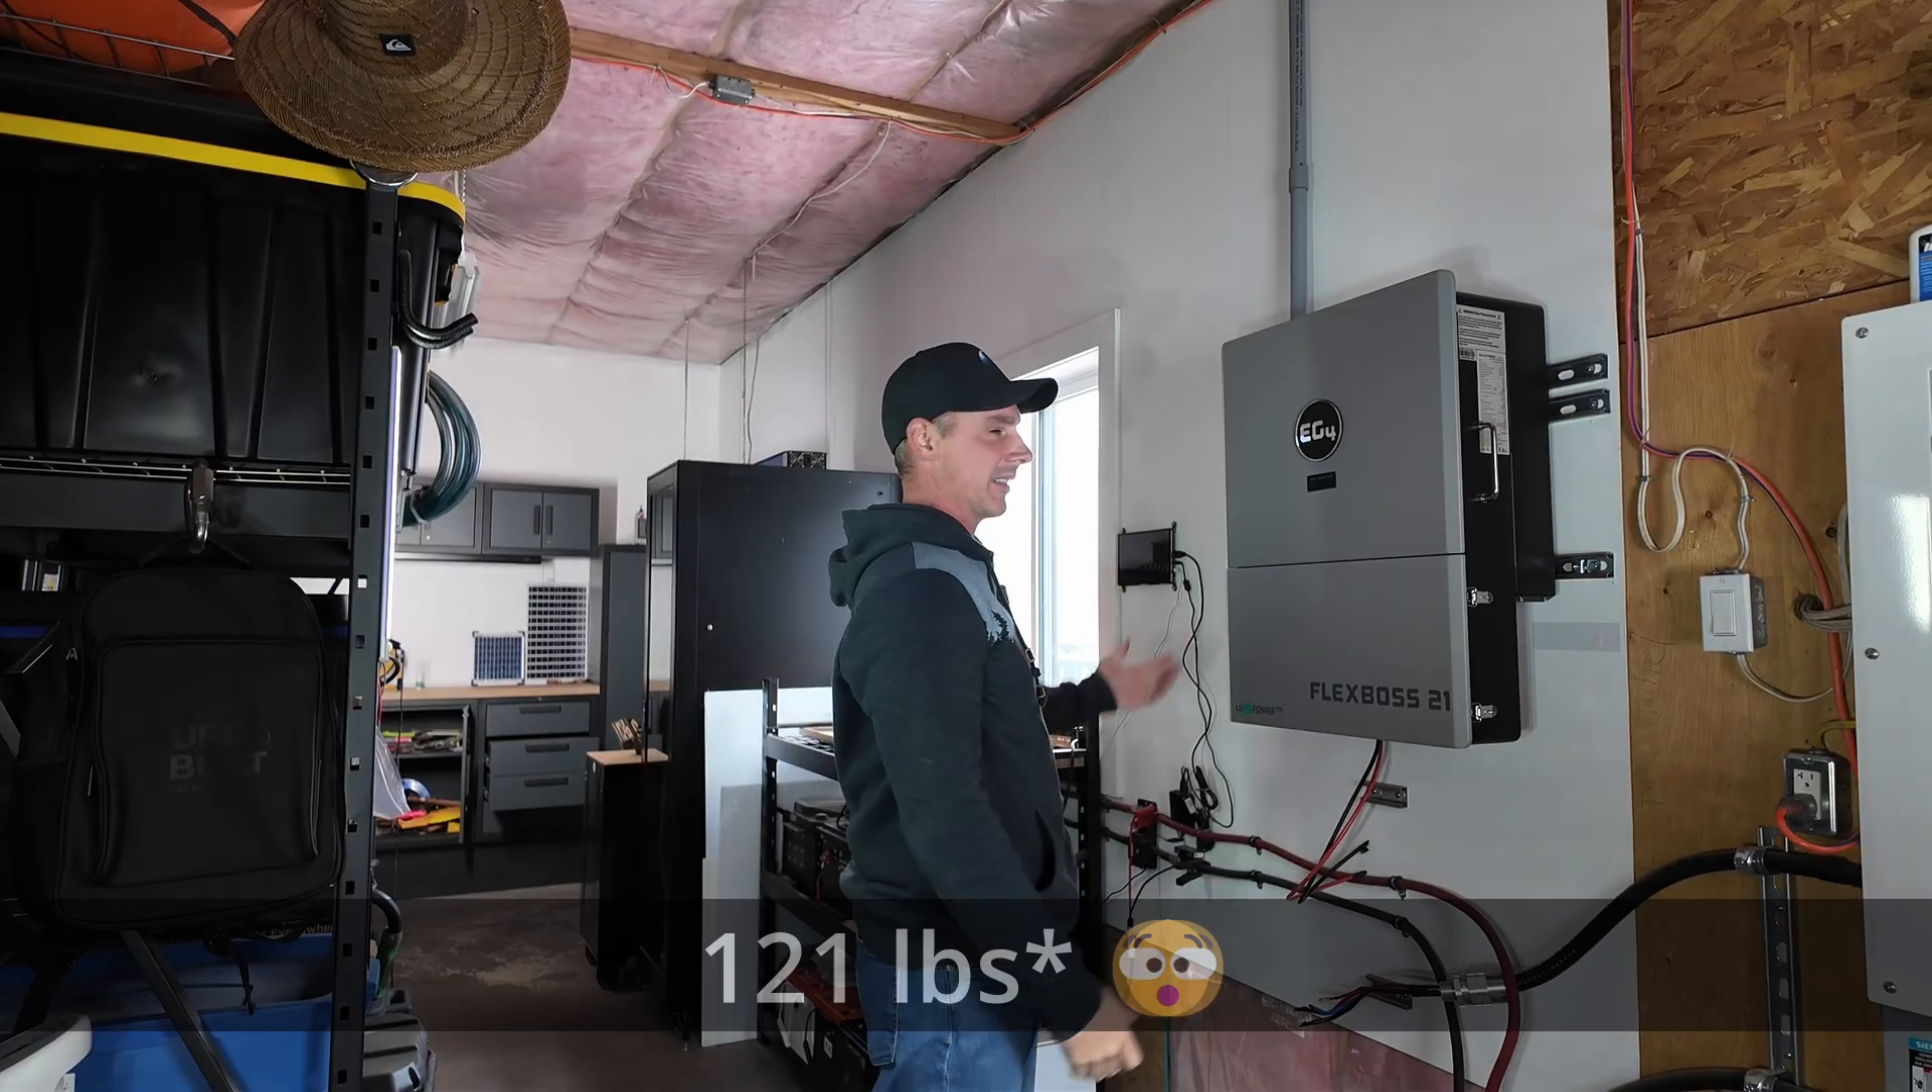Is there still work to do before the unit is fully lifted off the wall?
Yes.